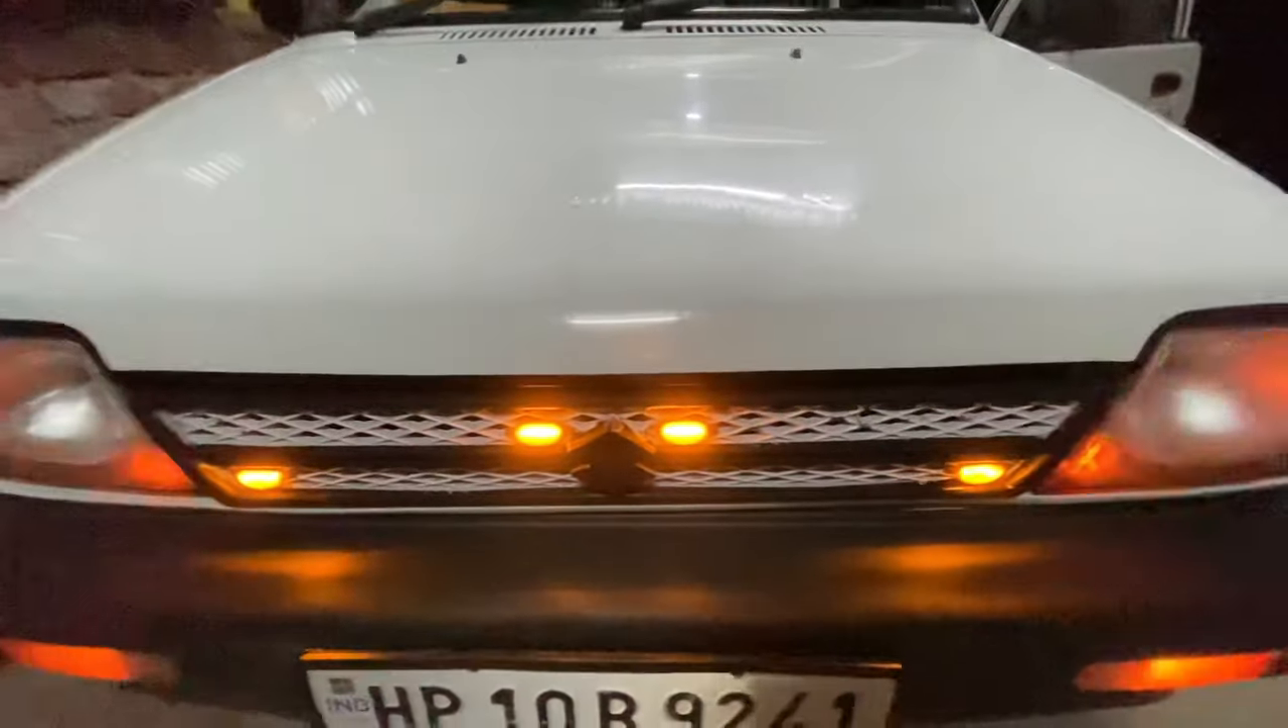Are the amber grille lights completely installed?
Yes.